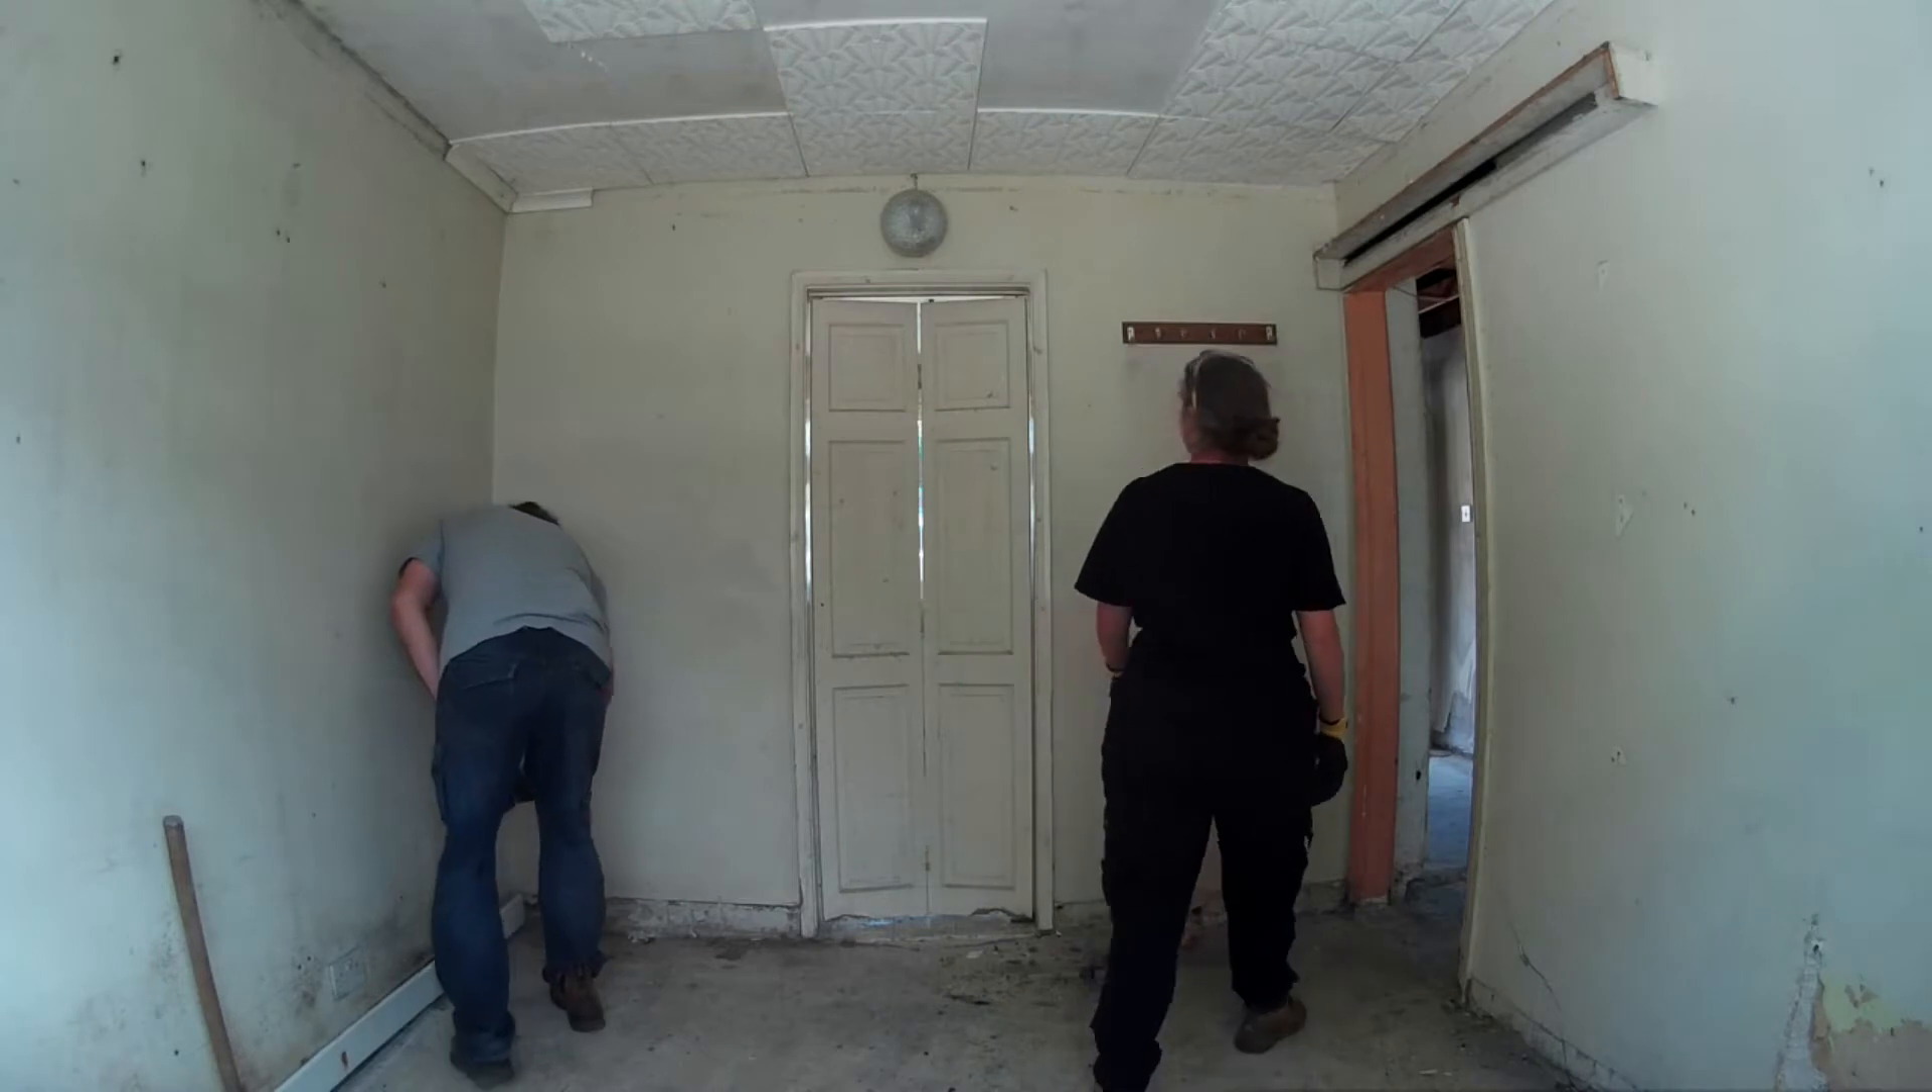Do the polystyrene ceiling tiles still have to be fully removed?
Yes.